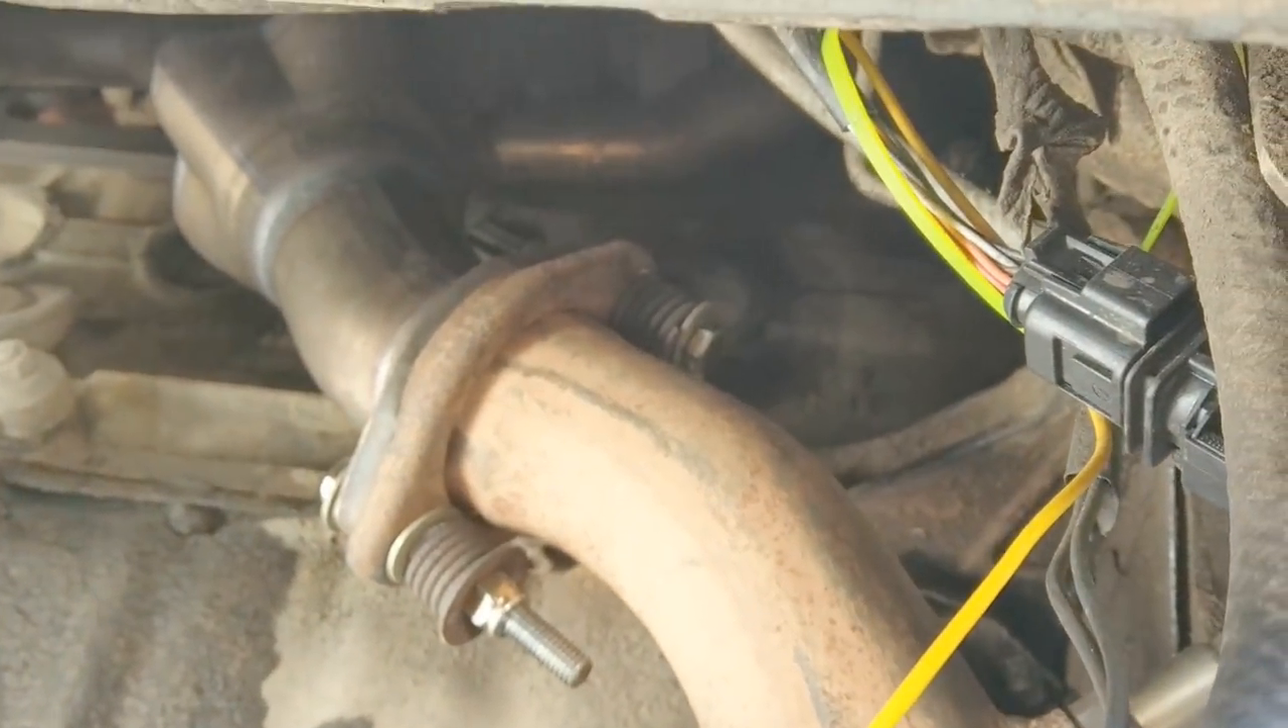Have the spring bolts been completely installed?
Yes.